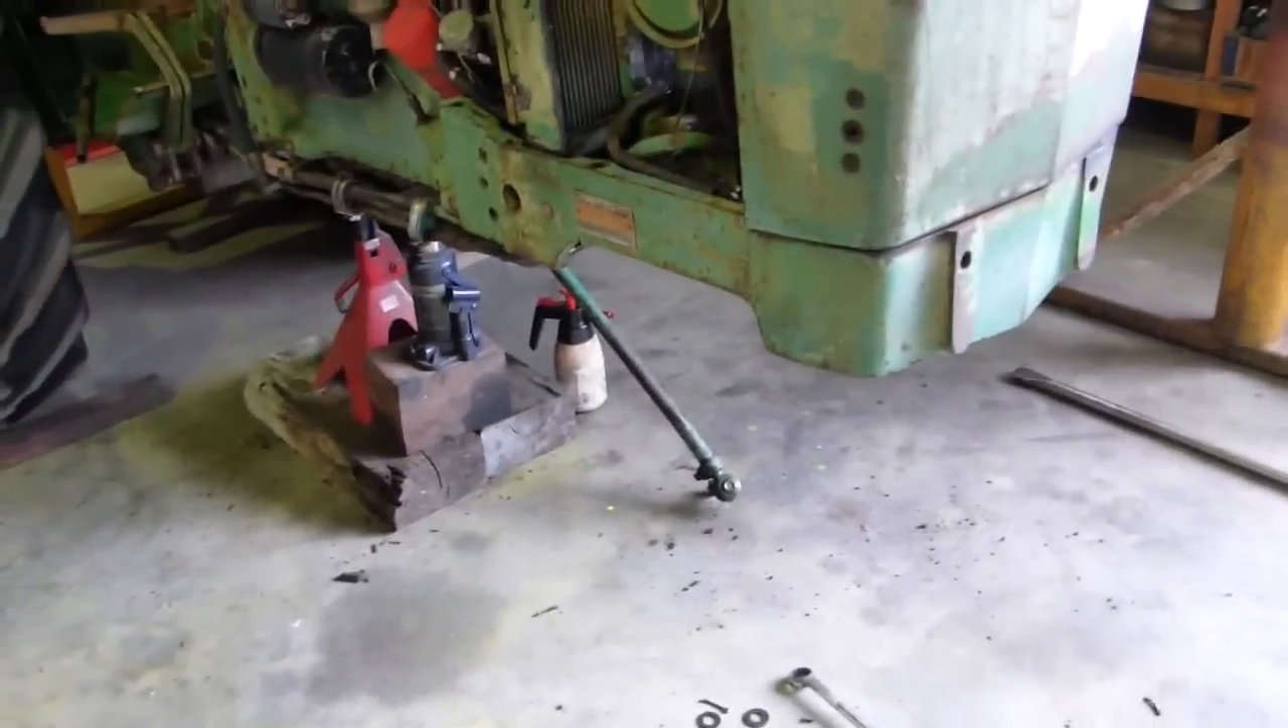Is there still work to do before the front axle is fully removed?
No.